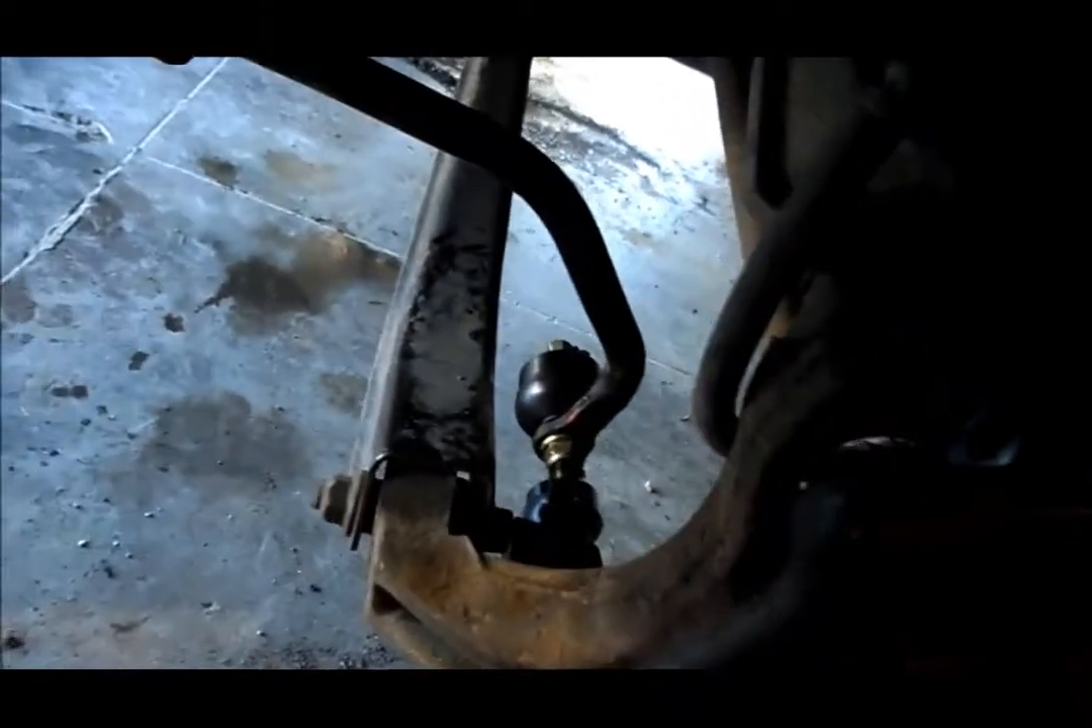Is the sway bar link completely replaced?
Yes.